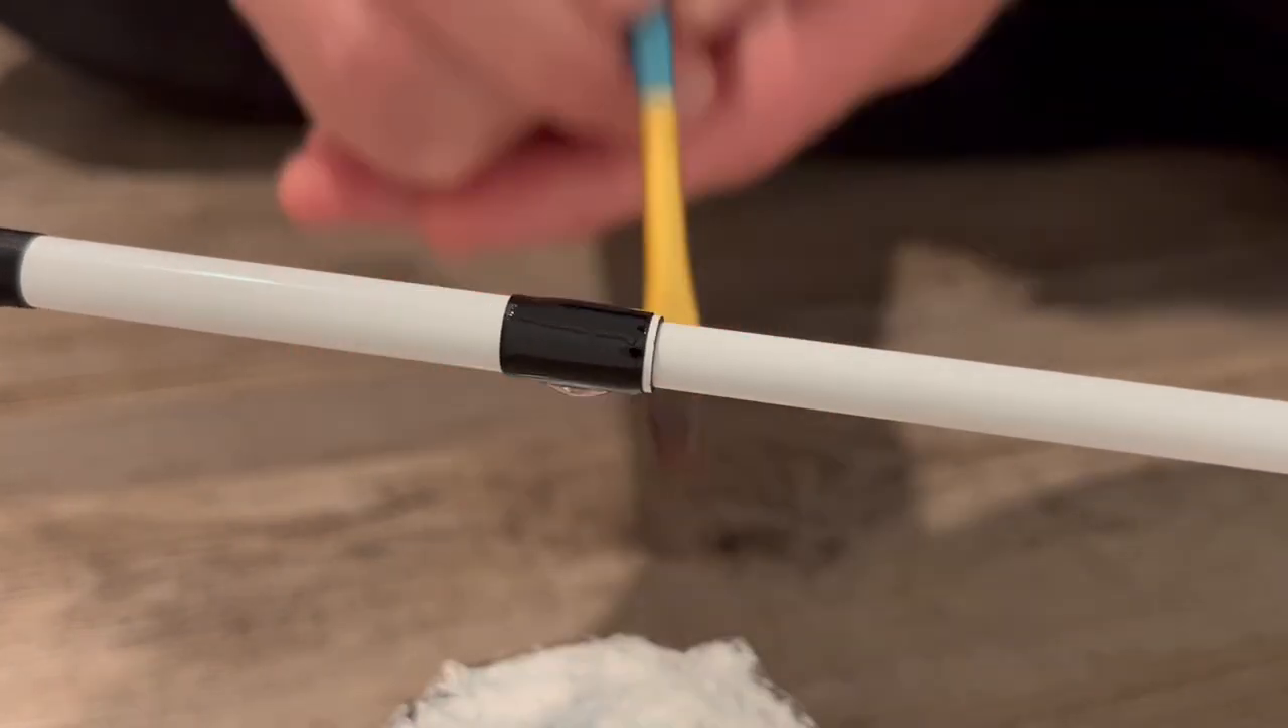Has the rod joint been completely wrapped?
Yes.